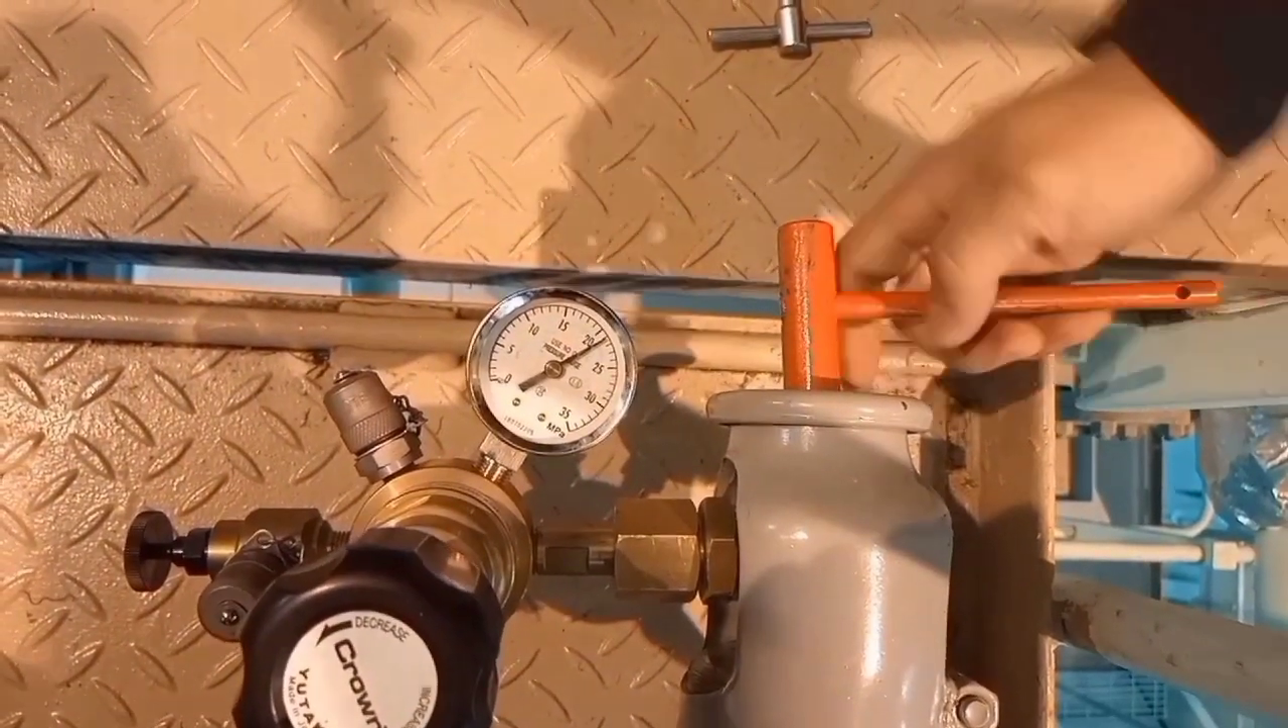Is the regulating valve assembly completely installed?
Yes.